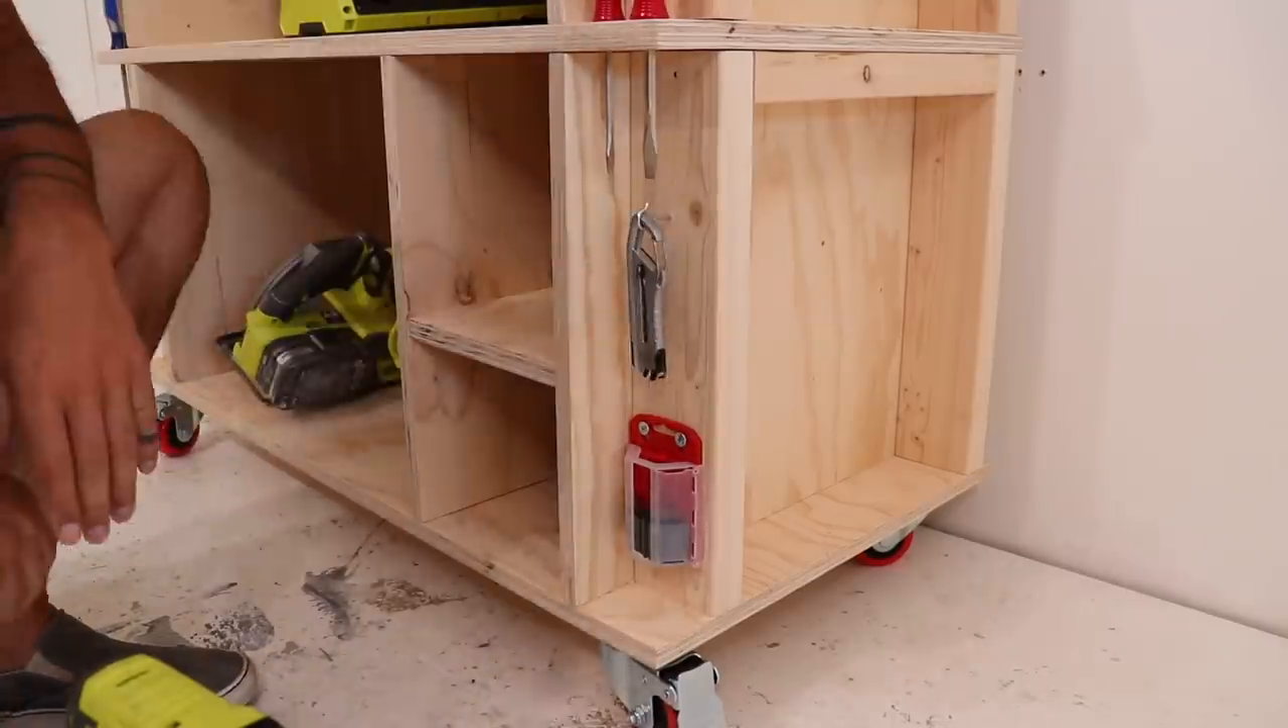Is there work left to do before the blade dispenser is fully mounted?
No.